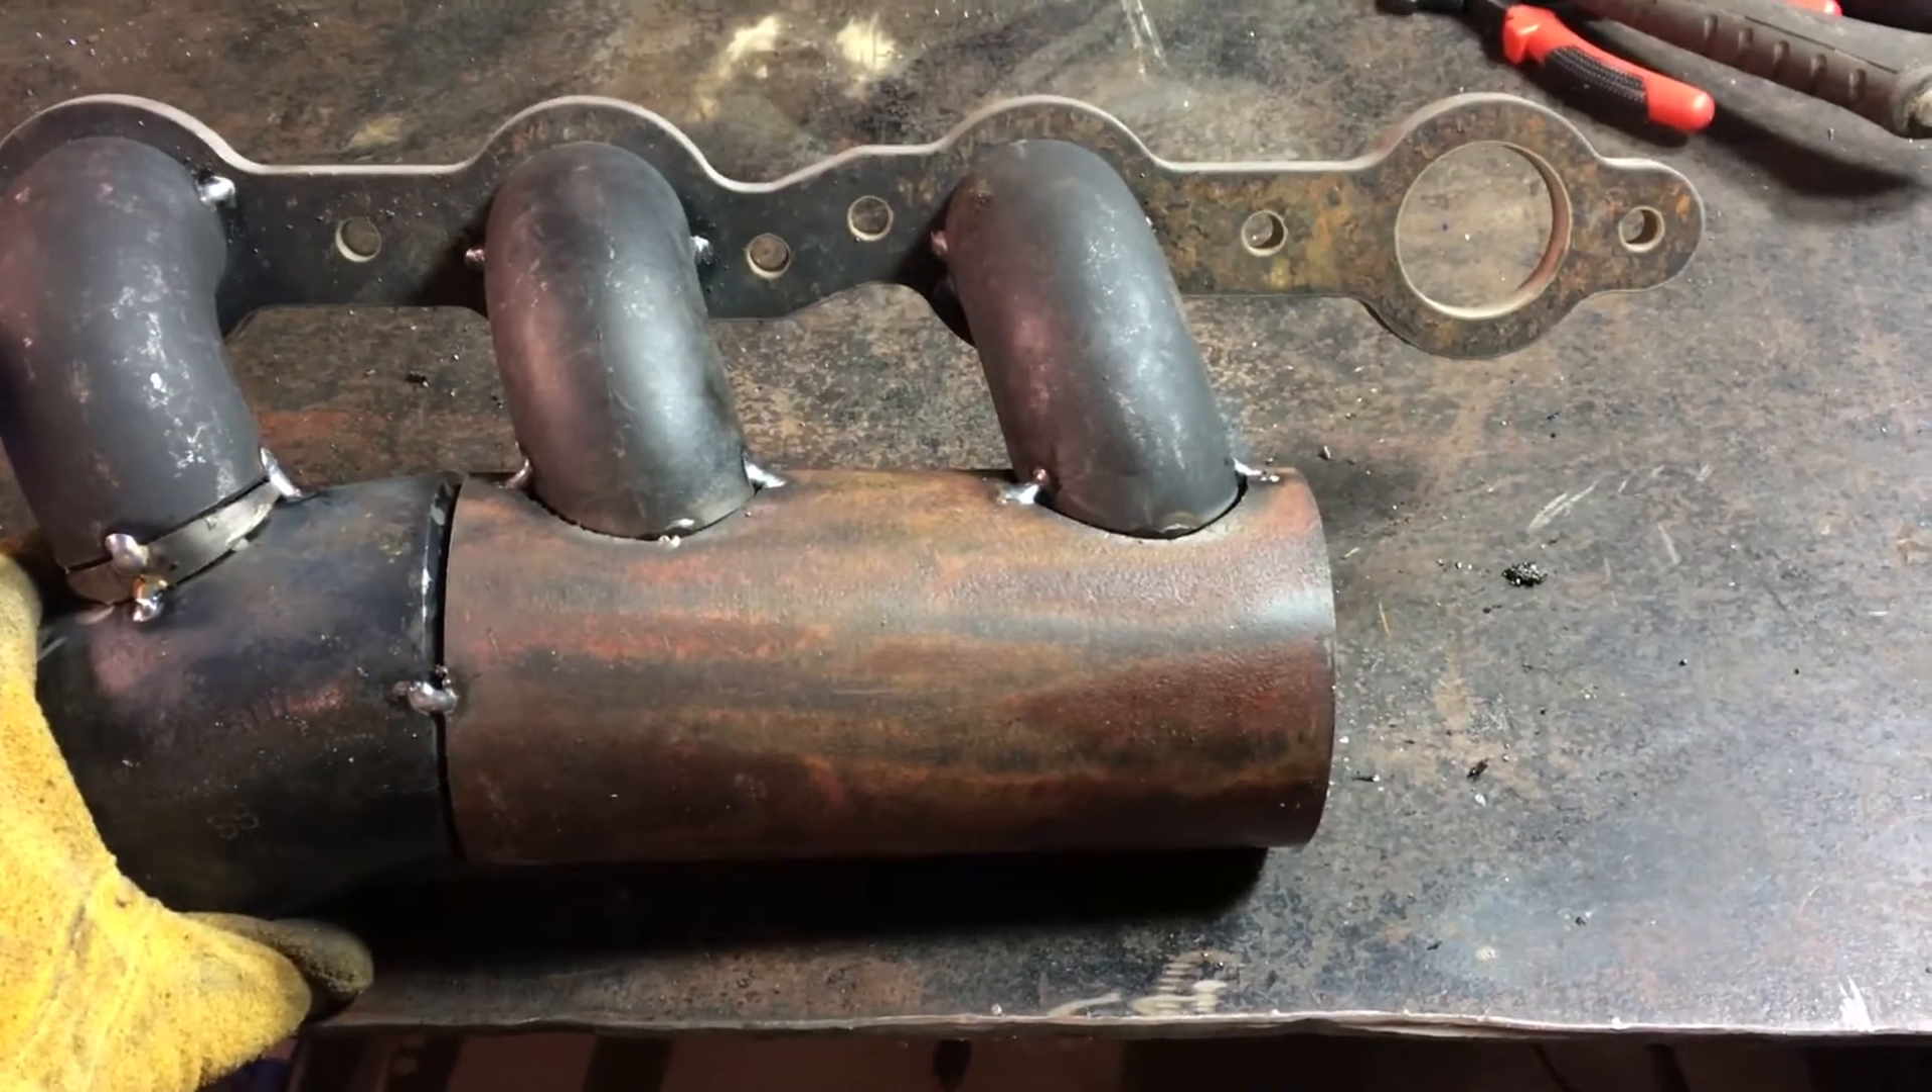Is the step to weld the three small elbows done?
No.